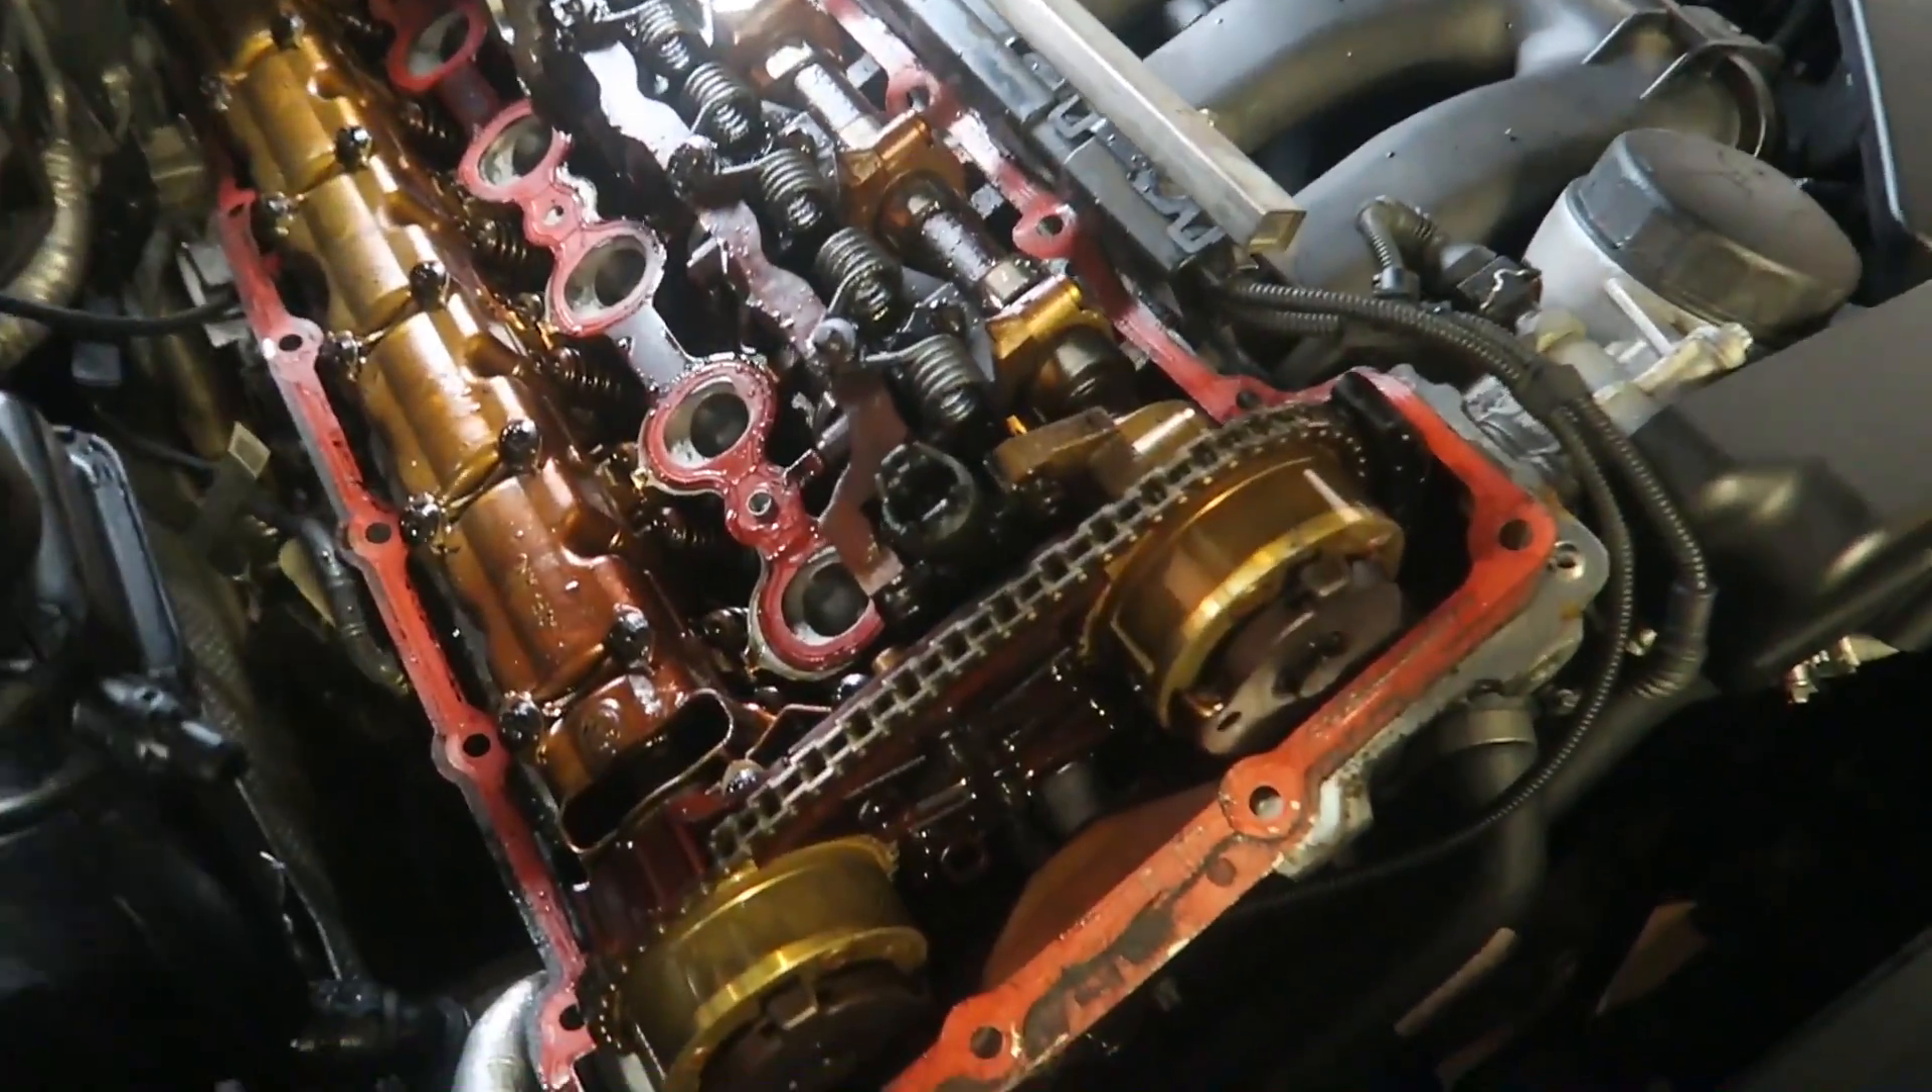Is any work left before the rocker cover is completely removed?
No.